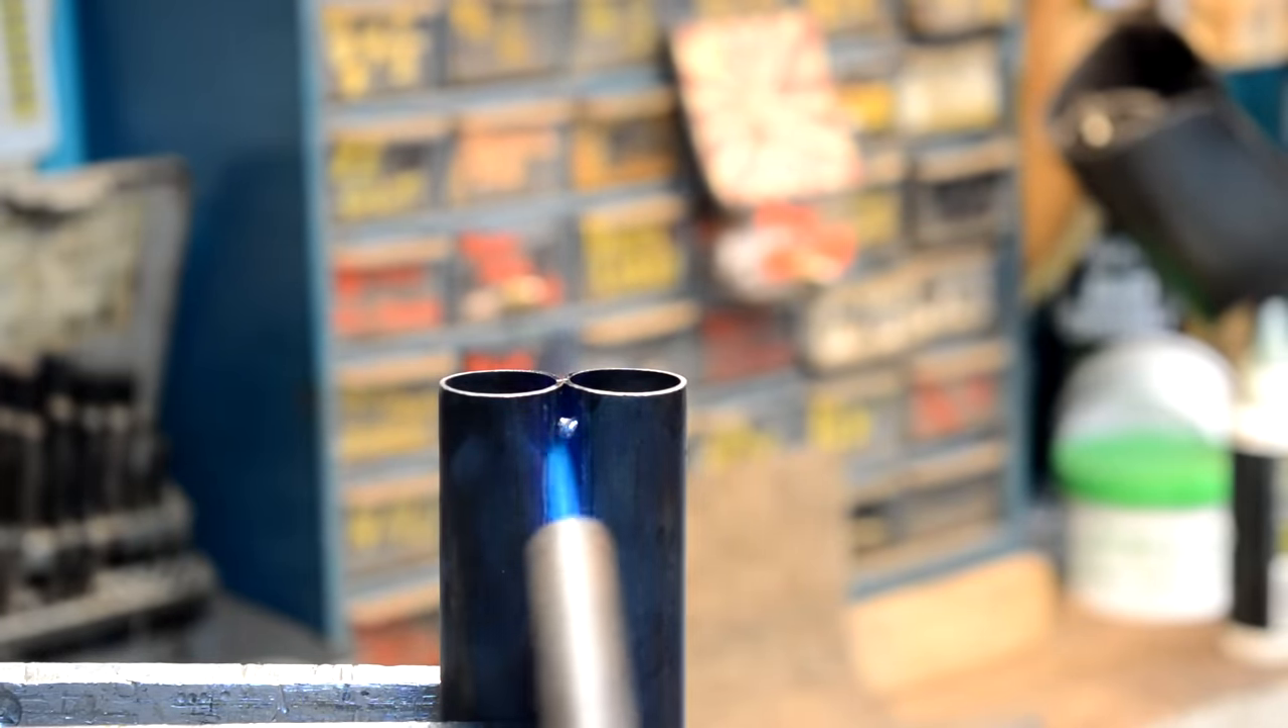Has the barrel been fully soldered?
No.